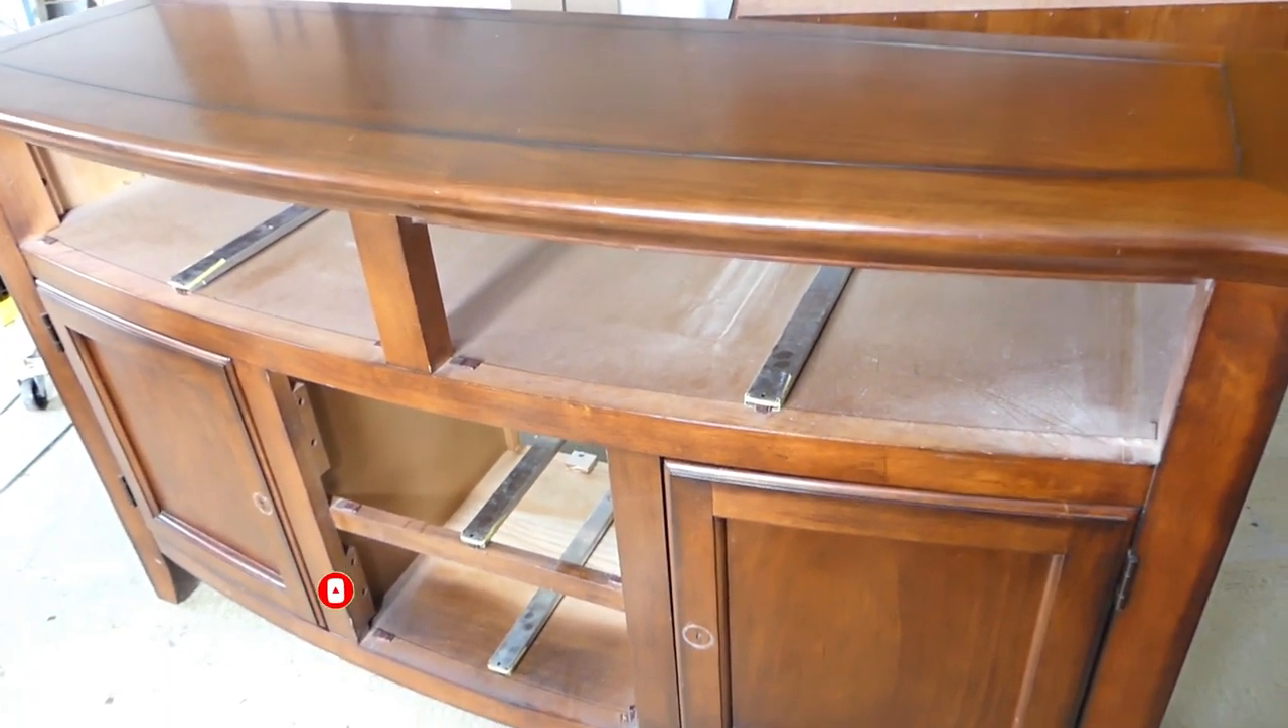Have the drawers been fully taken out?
Yes.